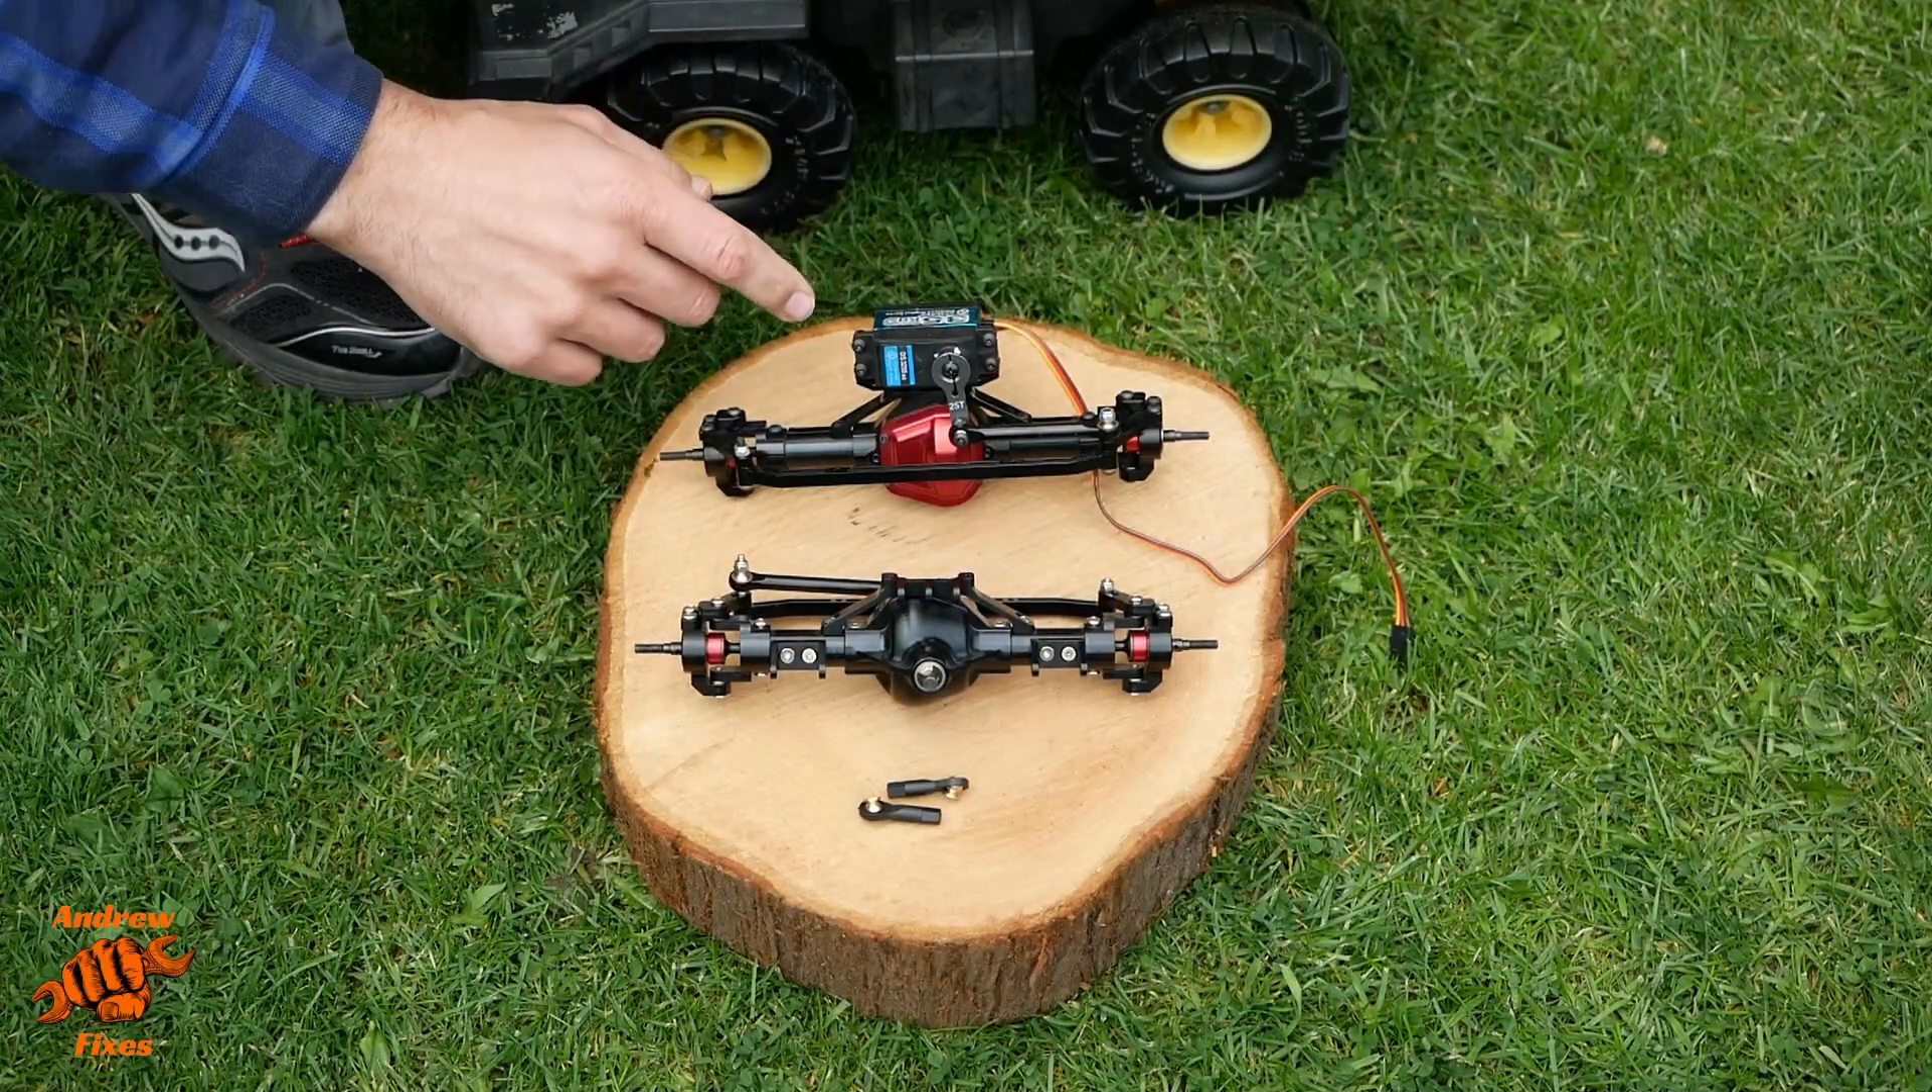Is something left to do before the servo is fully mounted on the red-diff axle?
No.